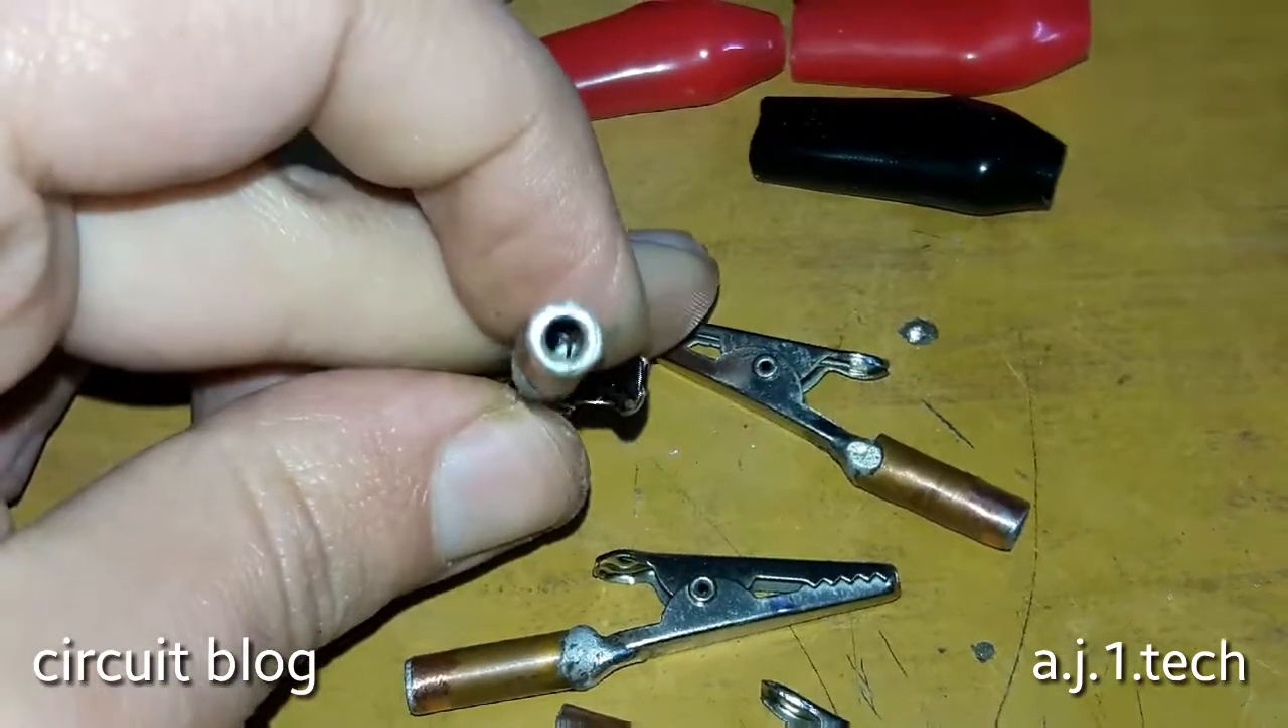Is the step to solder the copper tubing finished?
Yes.